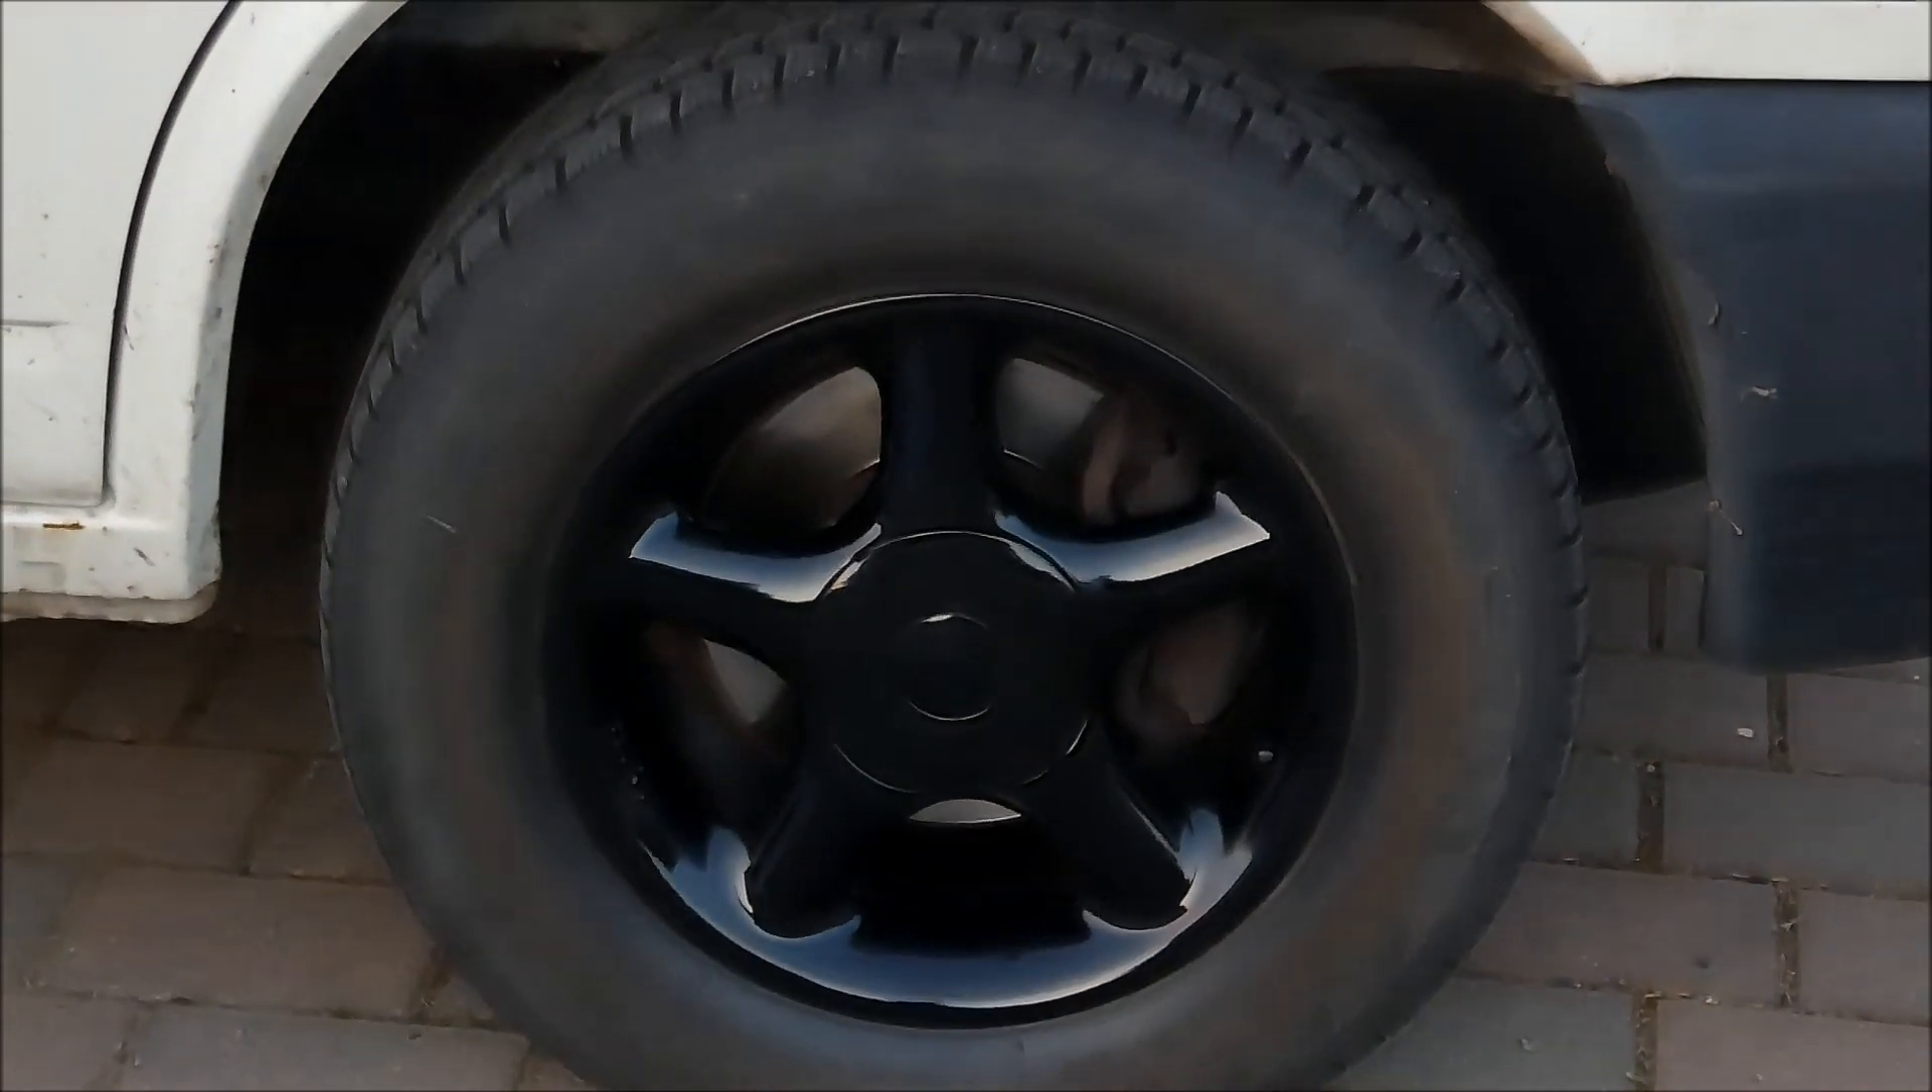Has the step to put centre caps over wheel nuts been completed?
Yes.